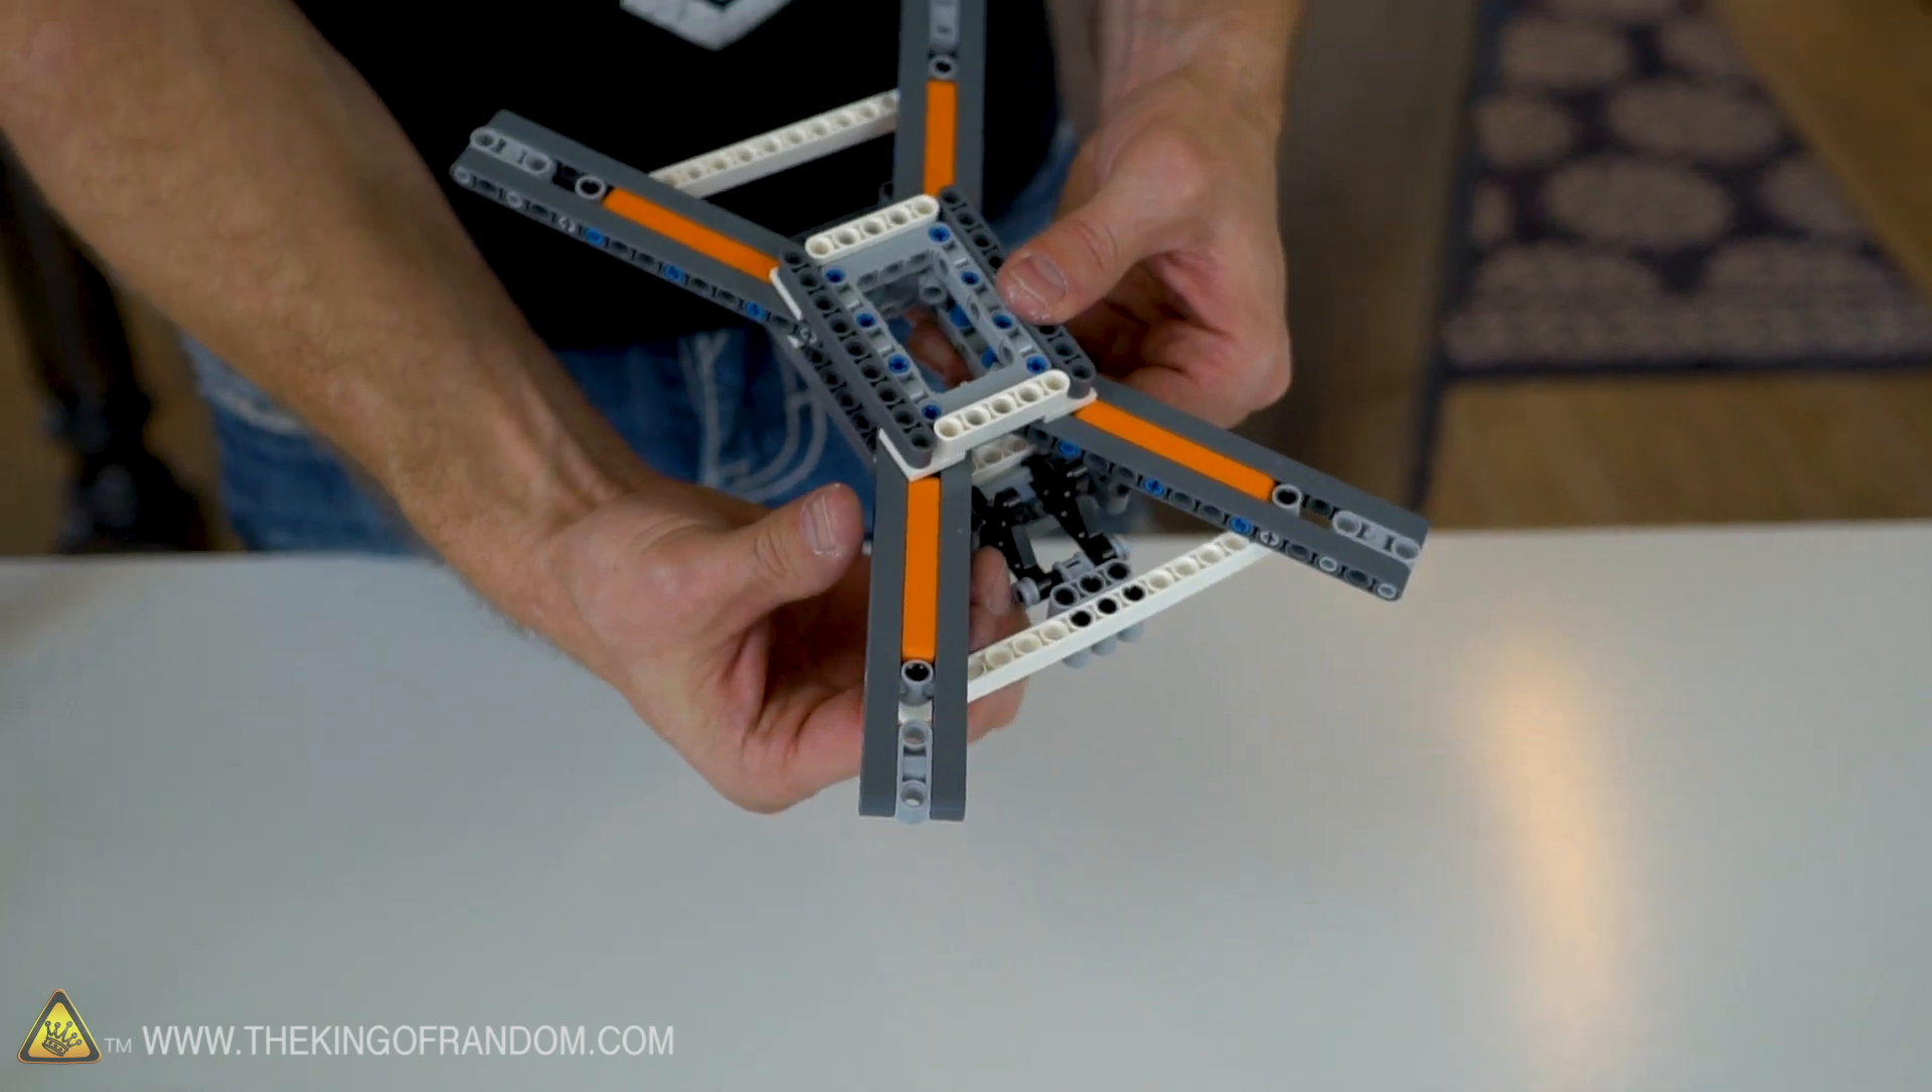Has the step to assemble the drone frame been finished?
Yes.